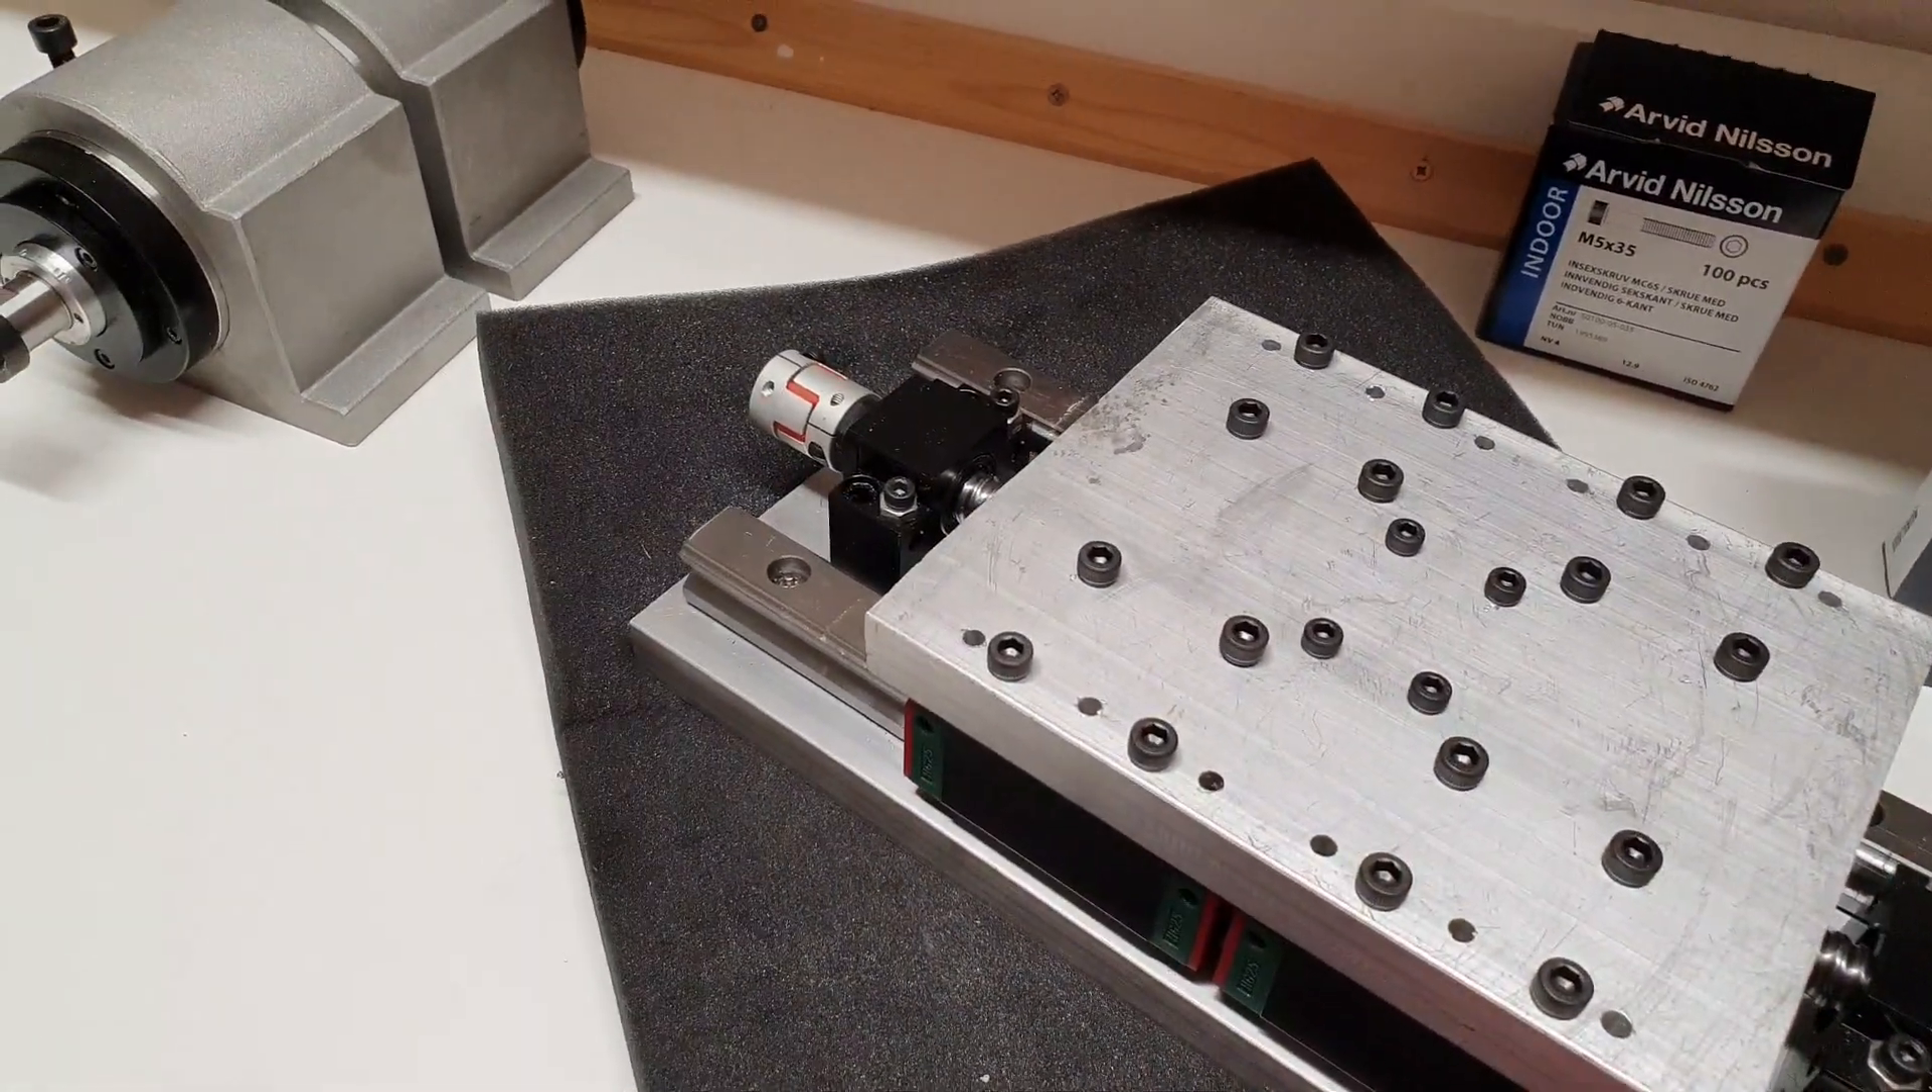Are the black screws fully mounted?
Yes.